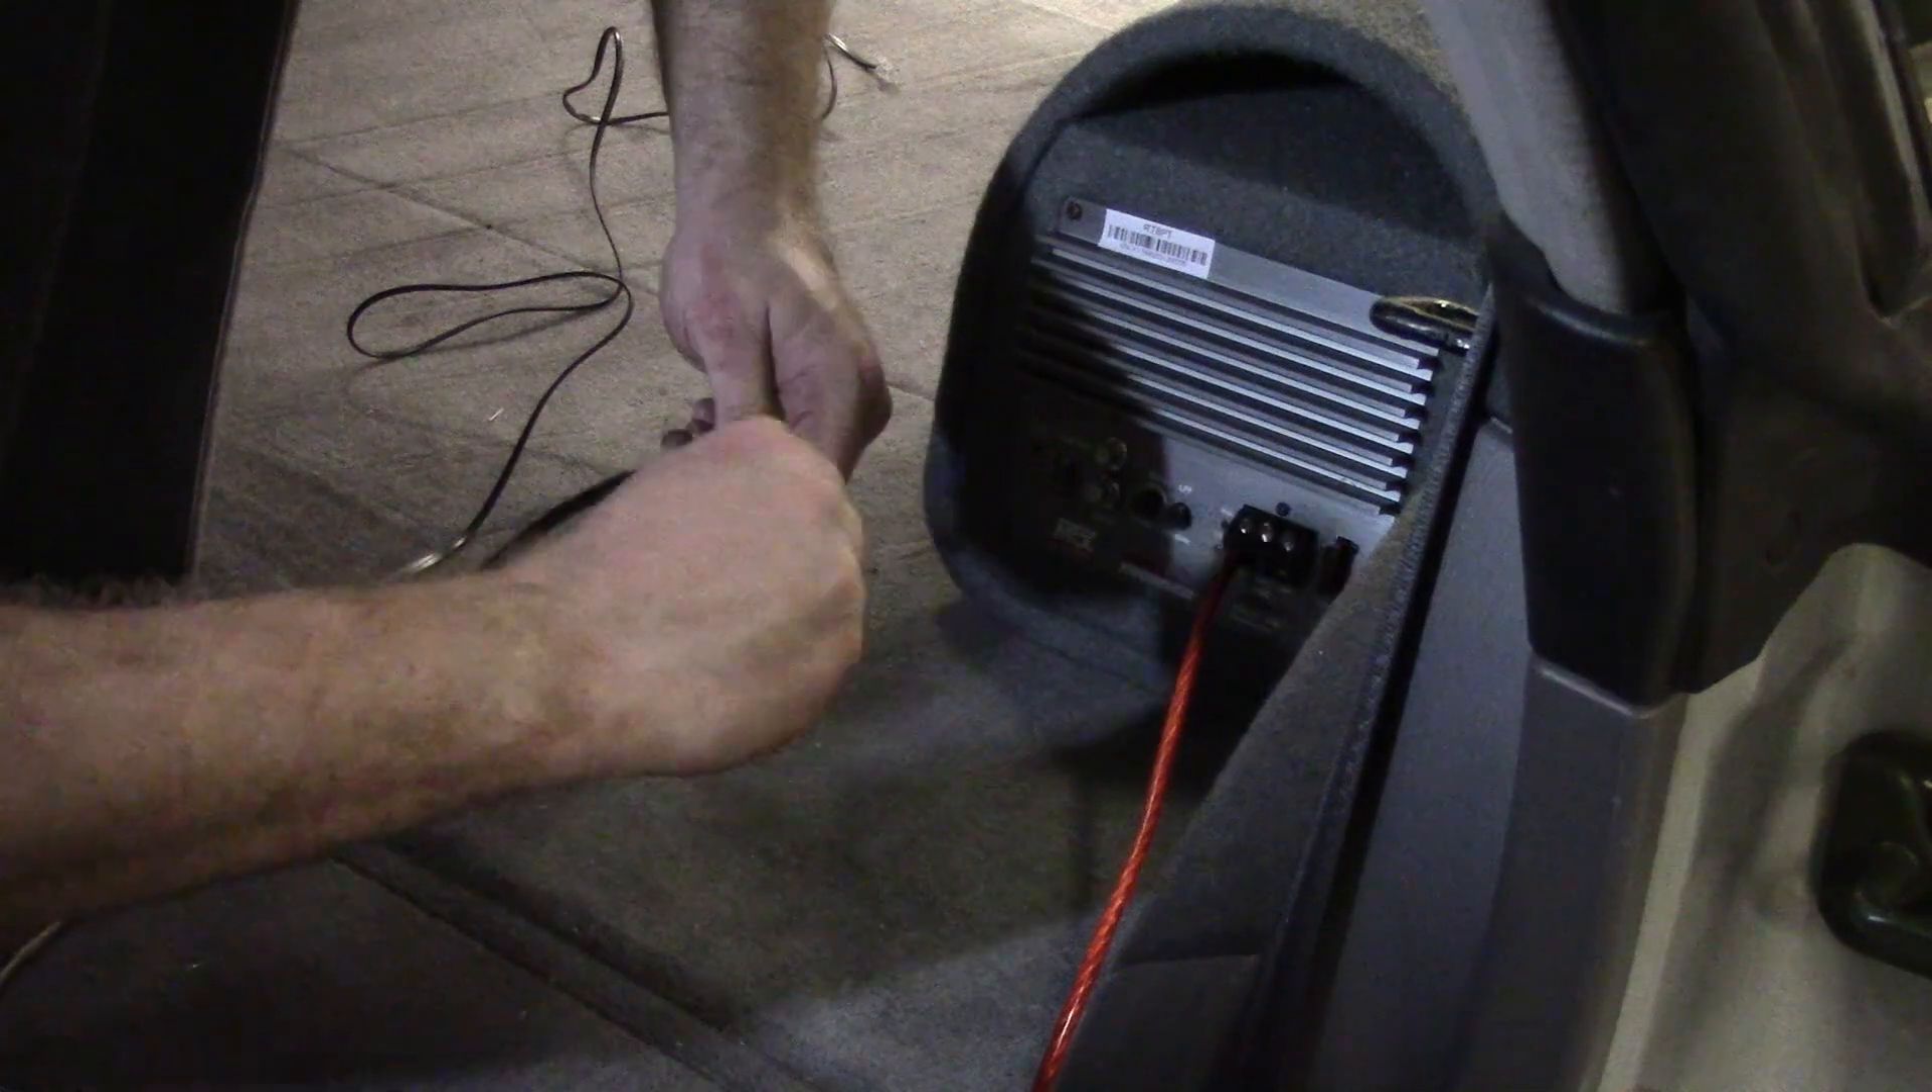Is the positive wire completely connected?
Yes.